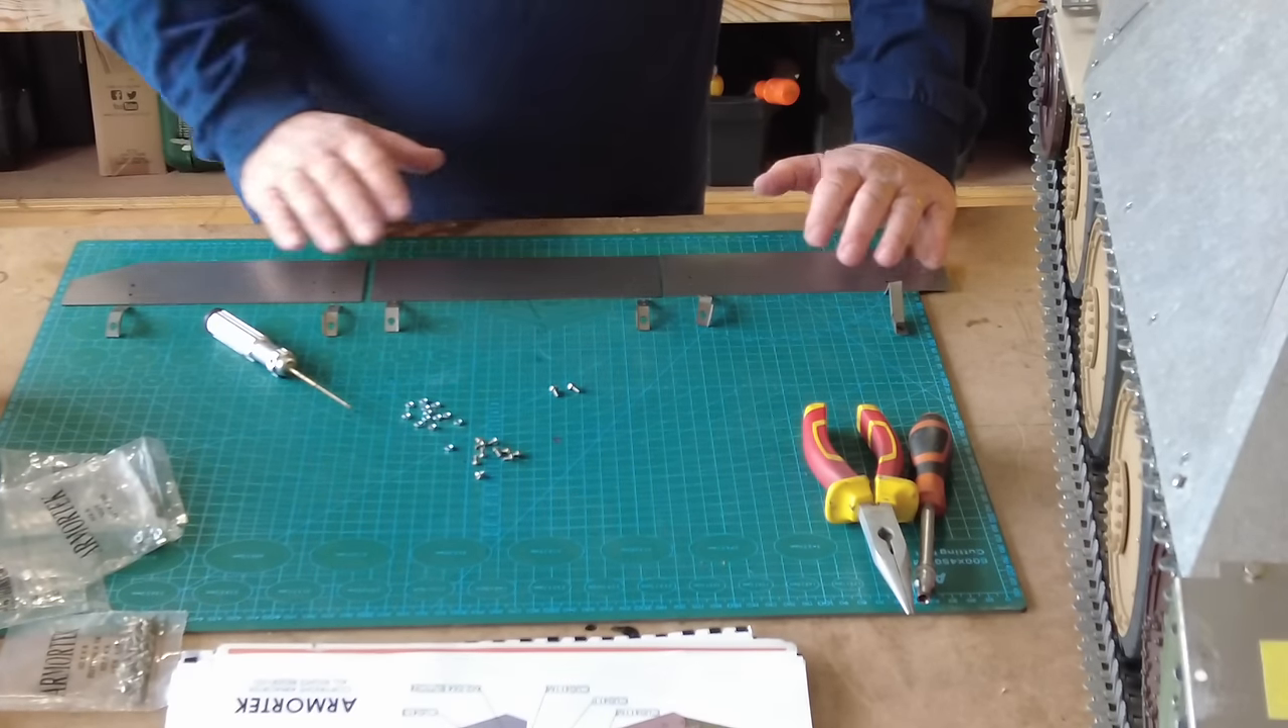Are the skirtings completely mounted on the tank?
No.